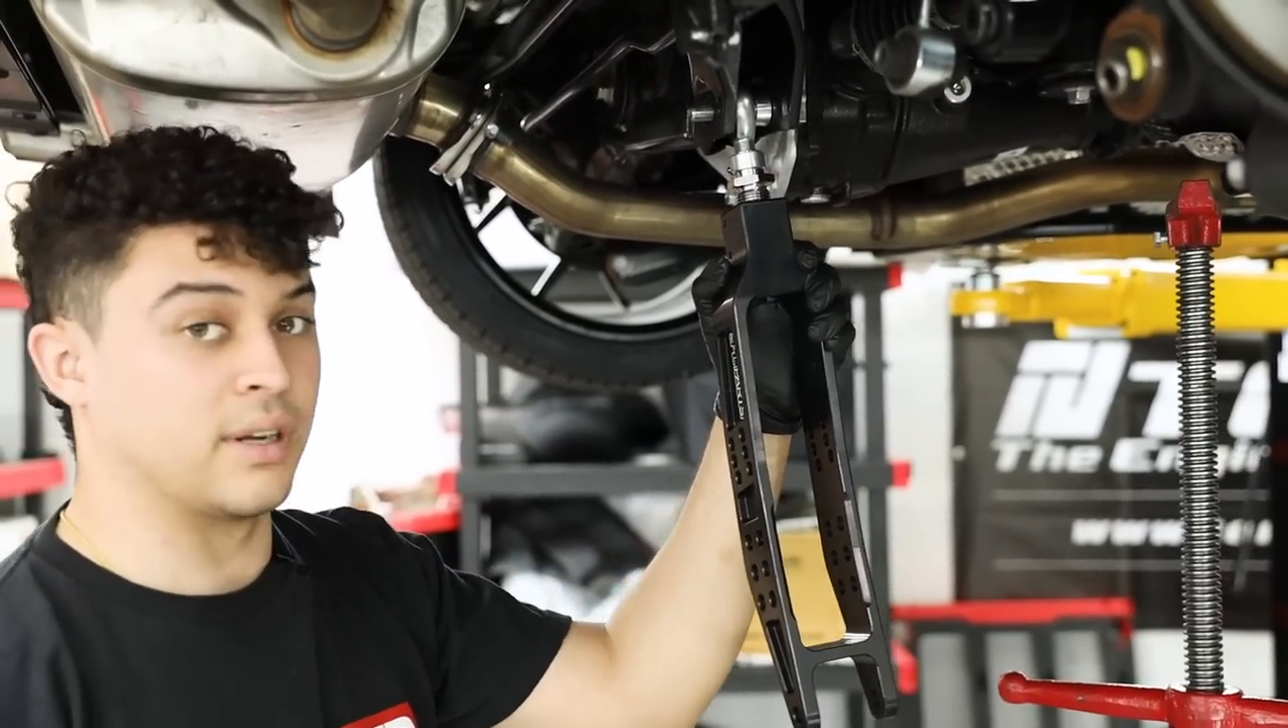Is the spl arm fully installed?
No.